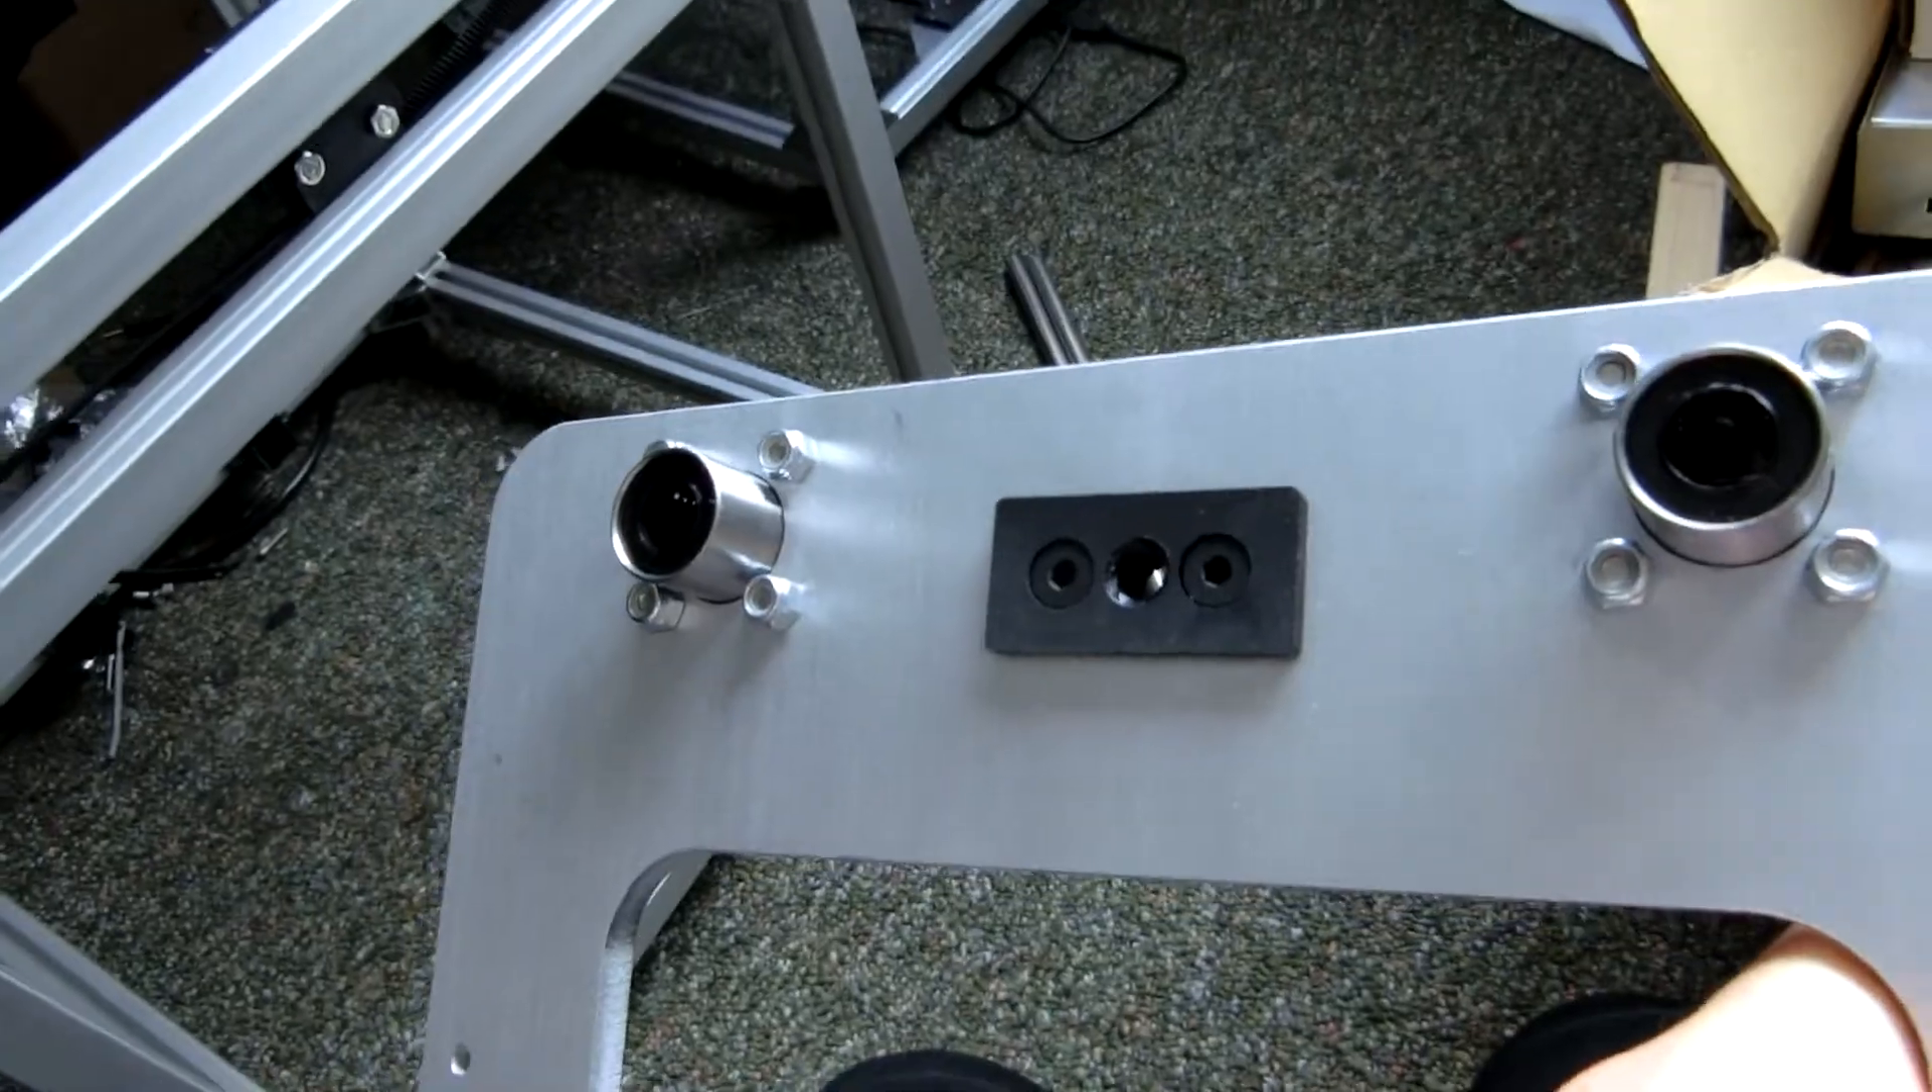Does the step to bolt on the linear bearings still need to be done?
No.